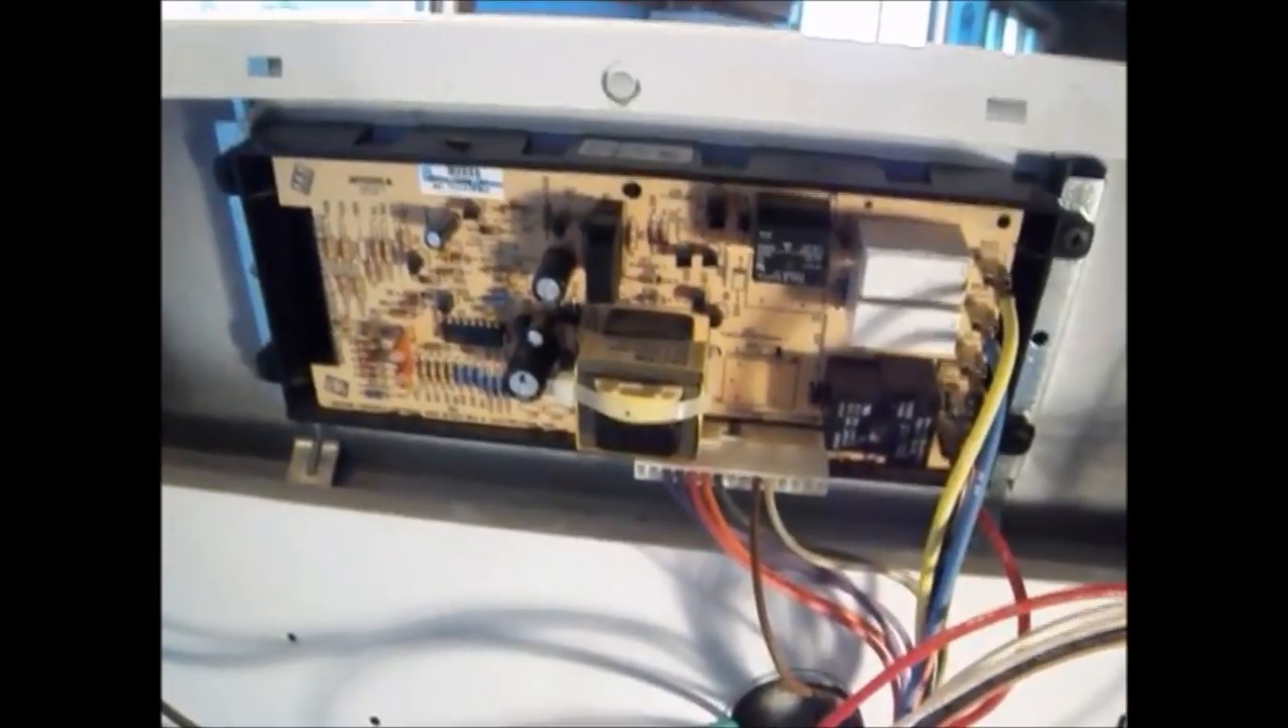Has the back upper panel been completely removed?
Yes.